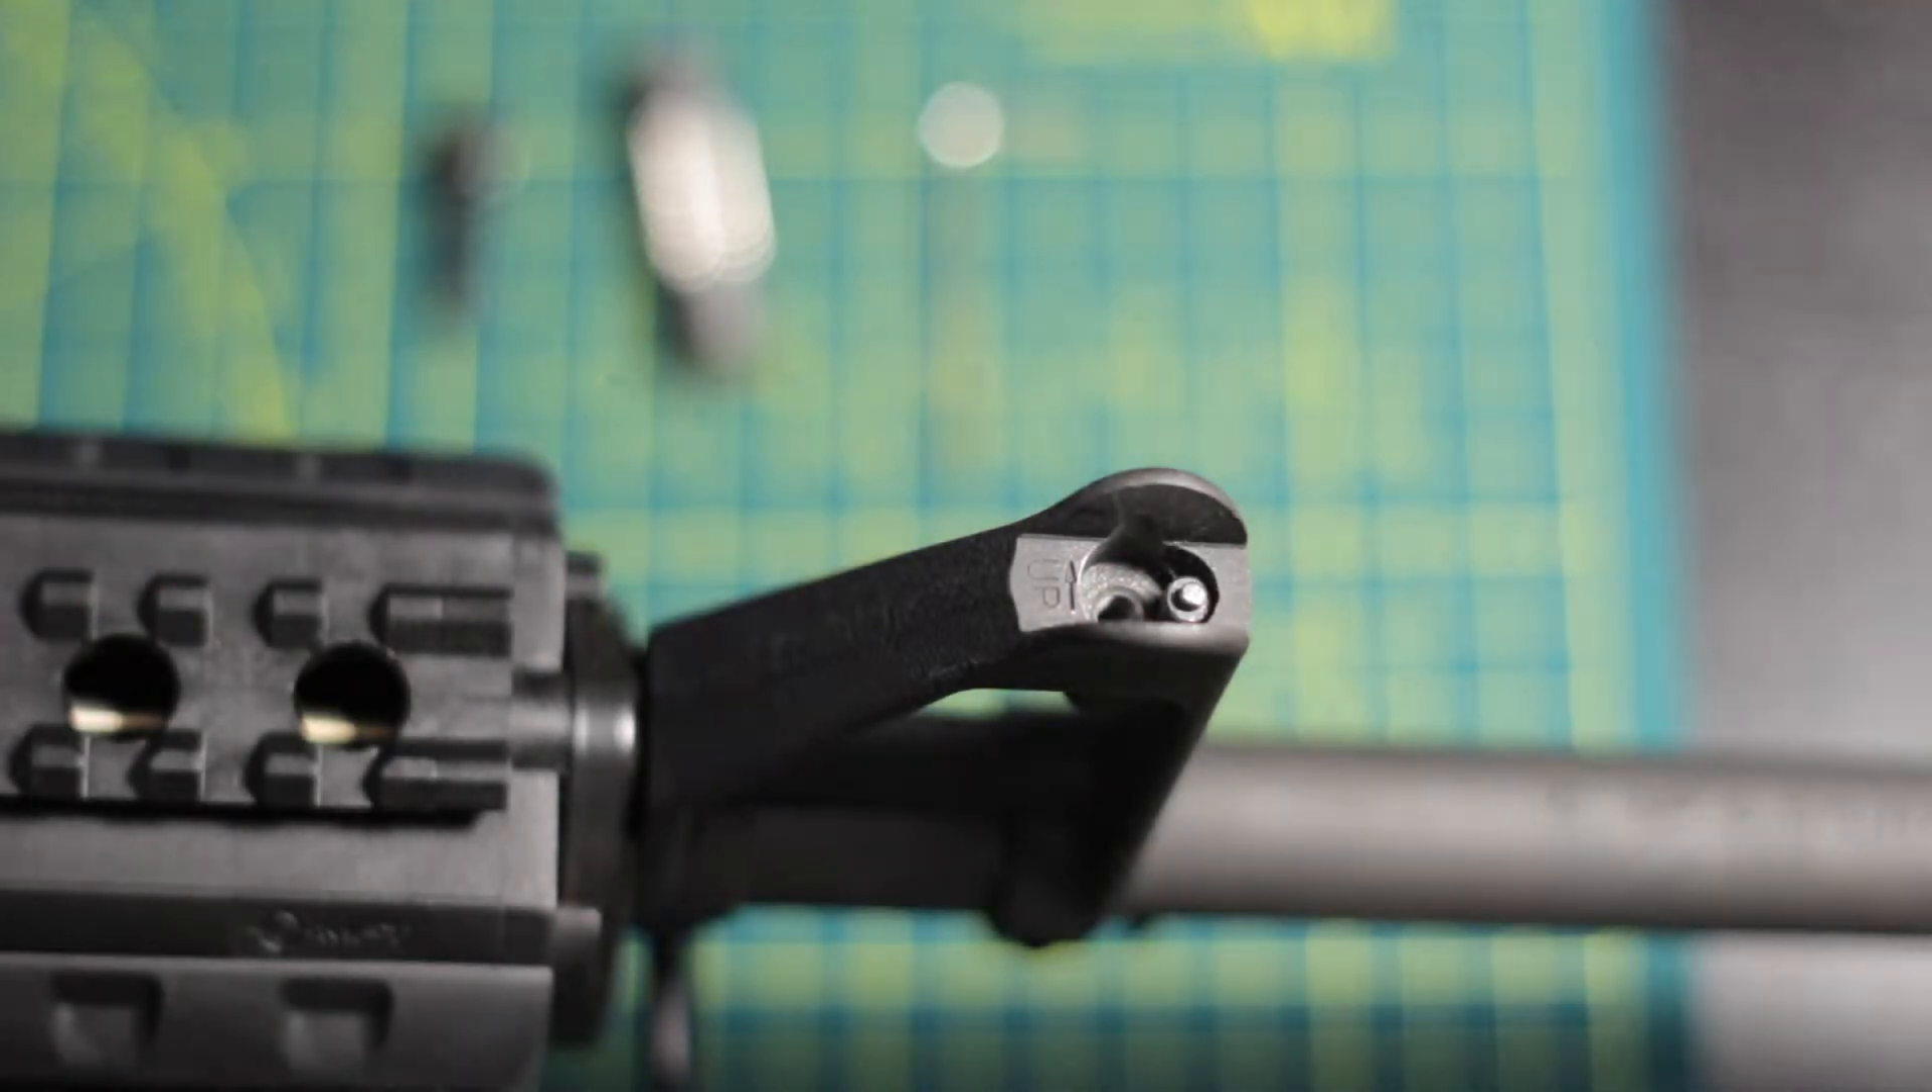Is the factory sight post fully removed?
Yes.